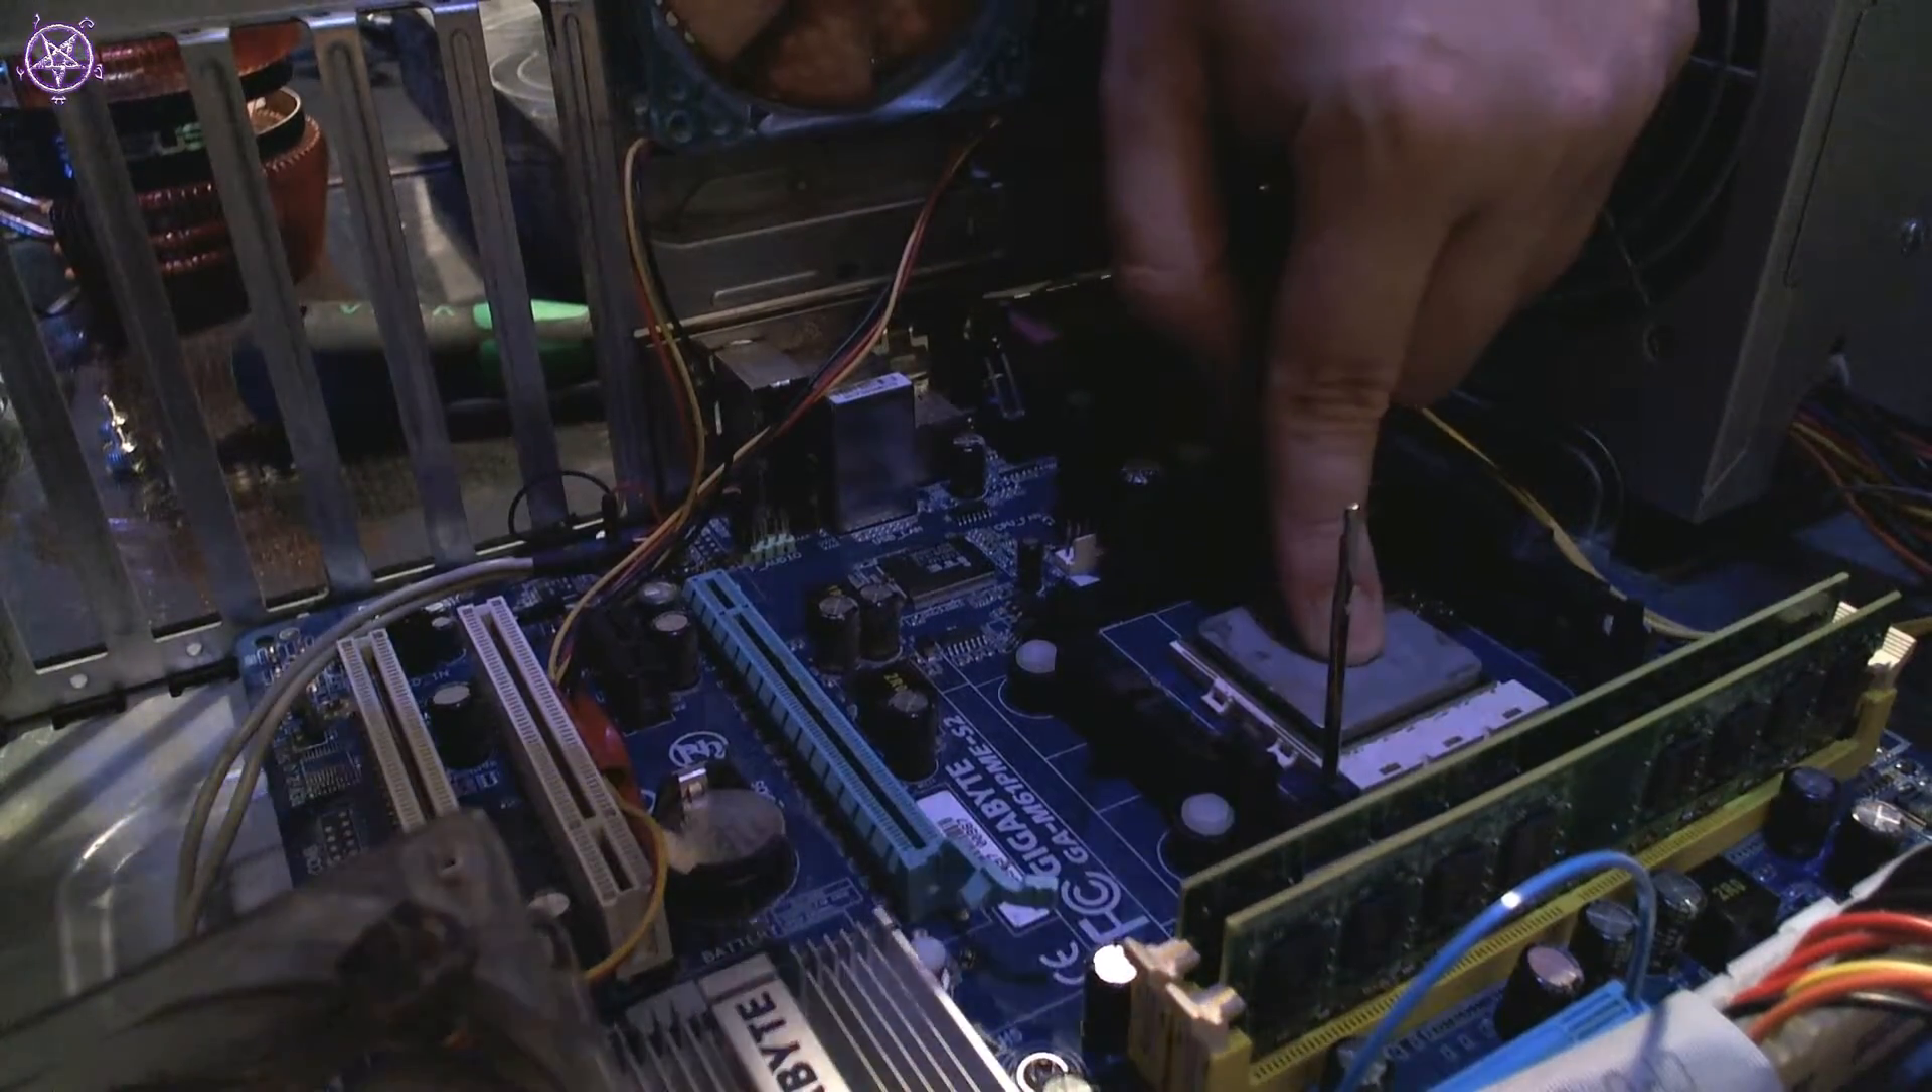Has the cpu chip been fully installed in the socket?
No.